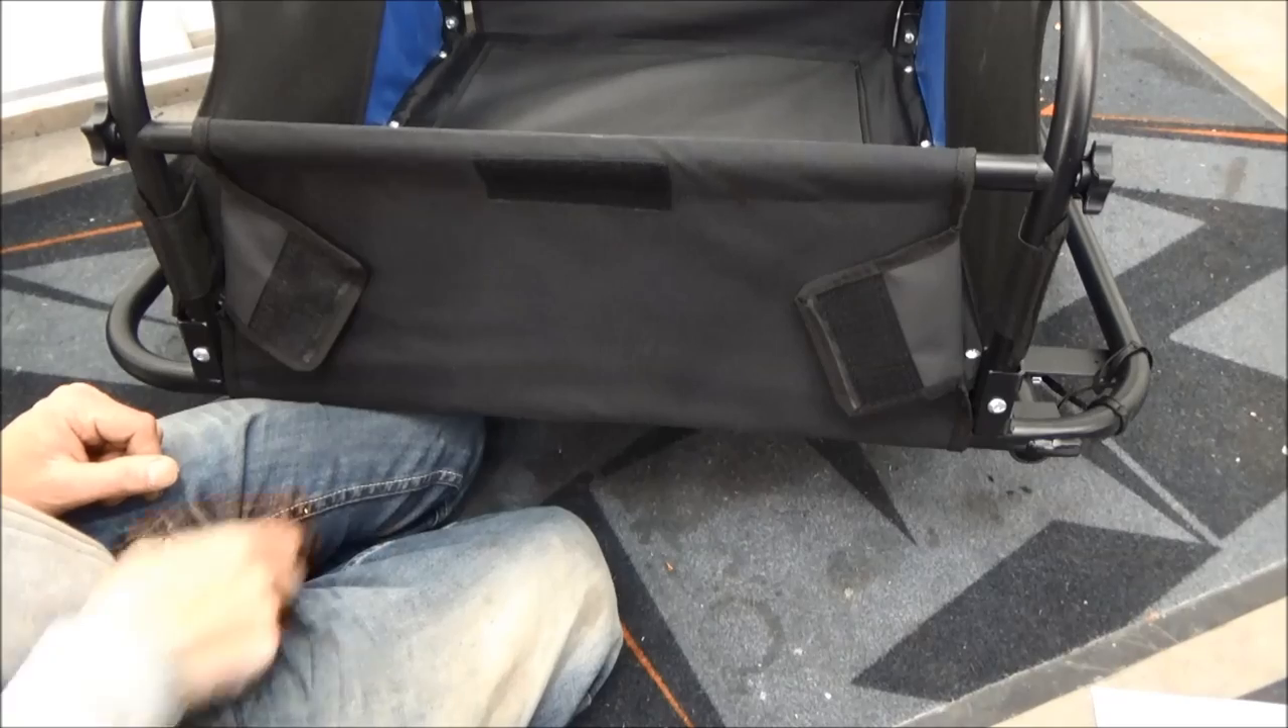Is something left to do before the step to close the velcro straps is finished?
Yes.